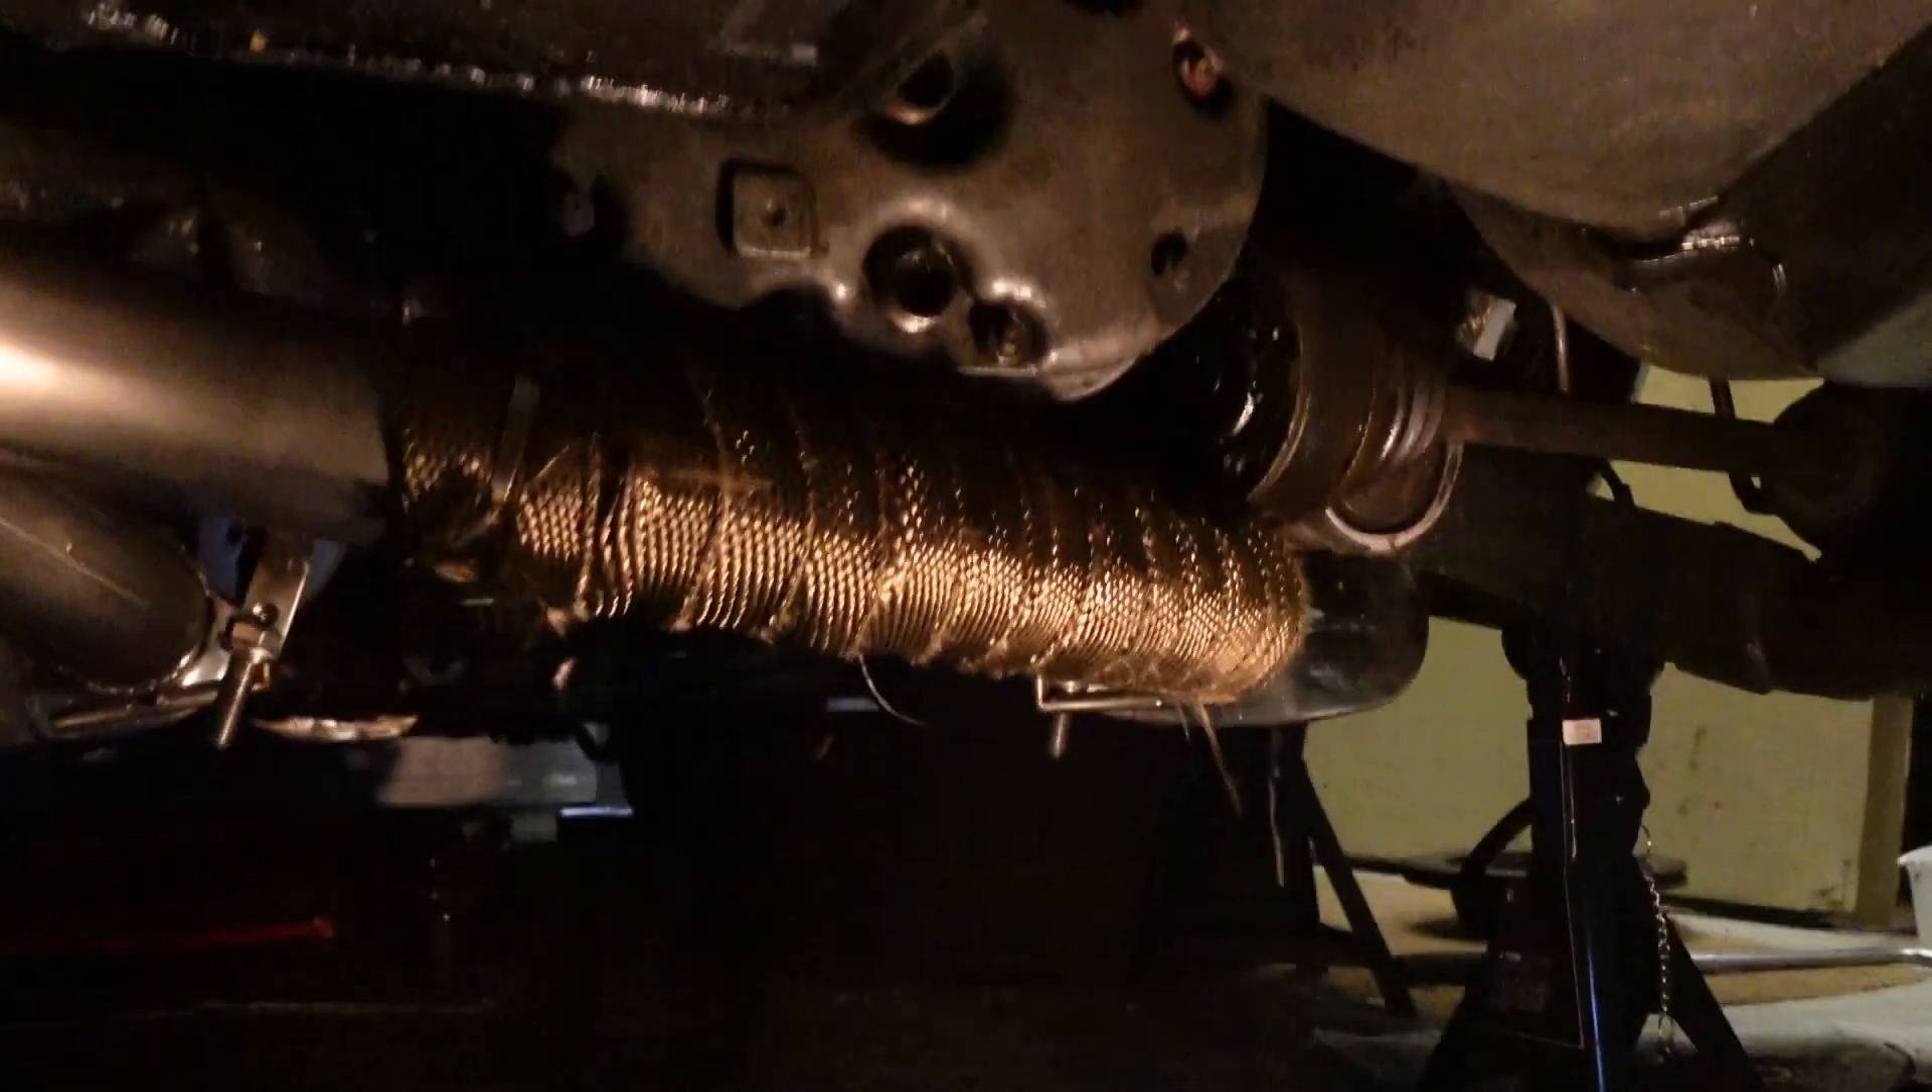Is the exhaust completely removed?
No.